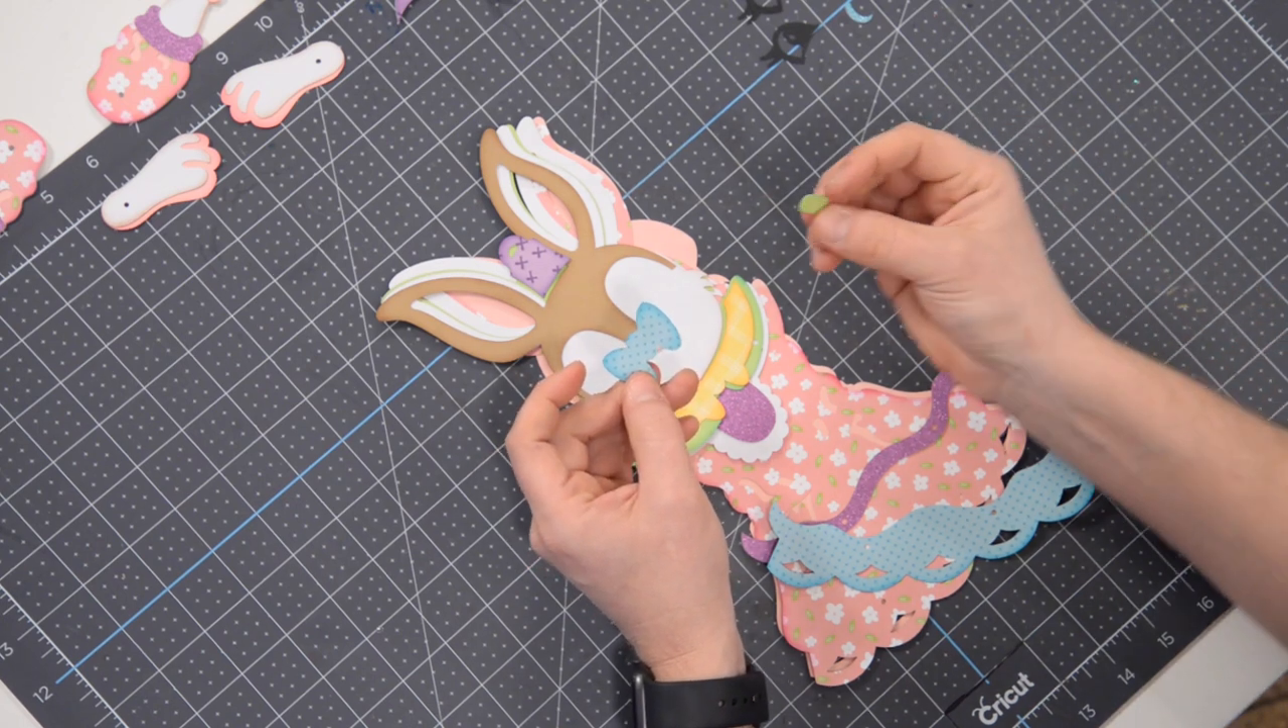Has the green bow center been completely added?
No.